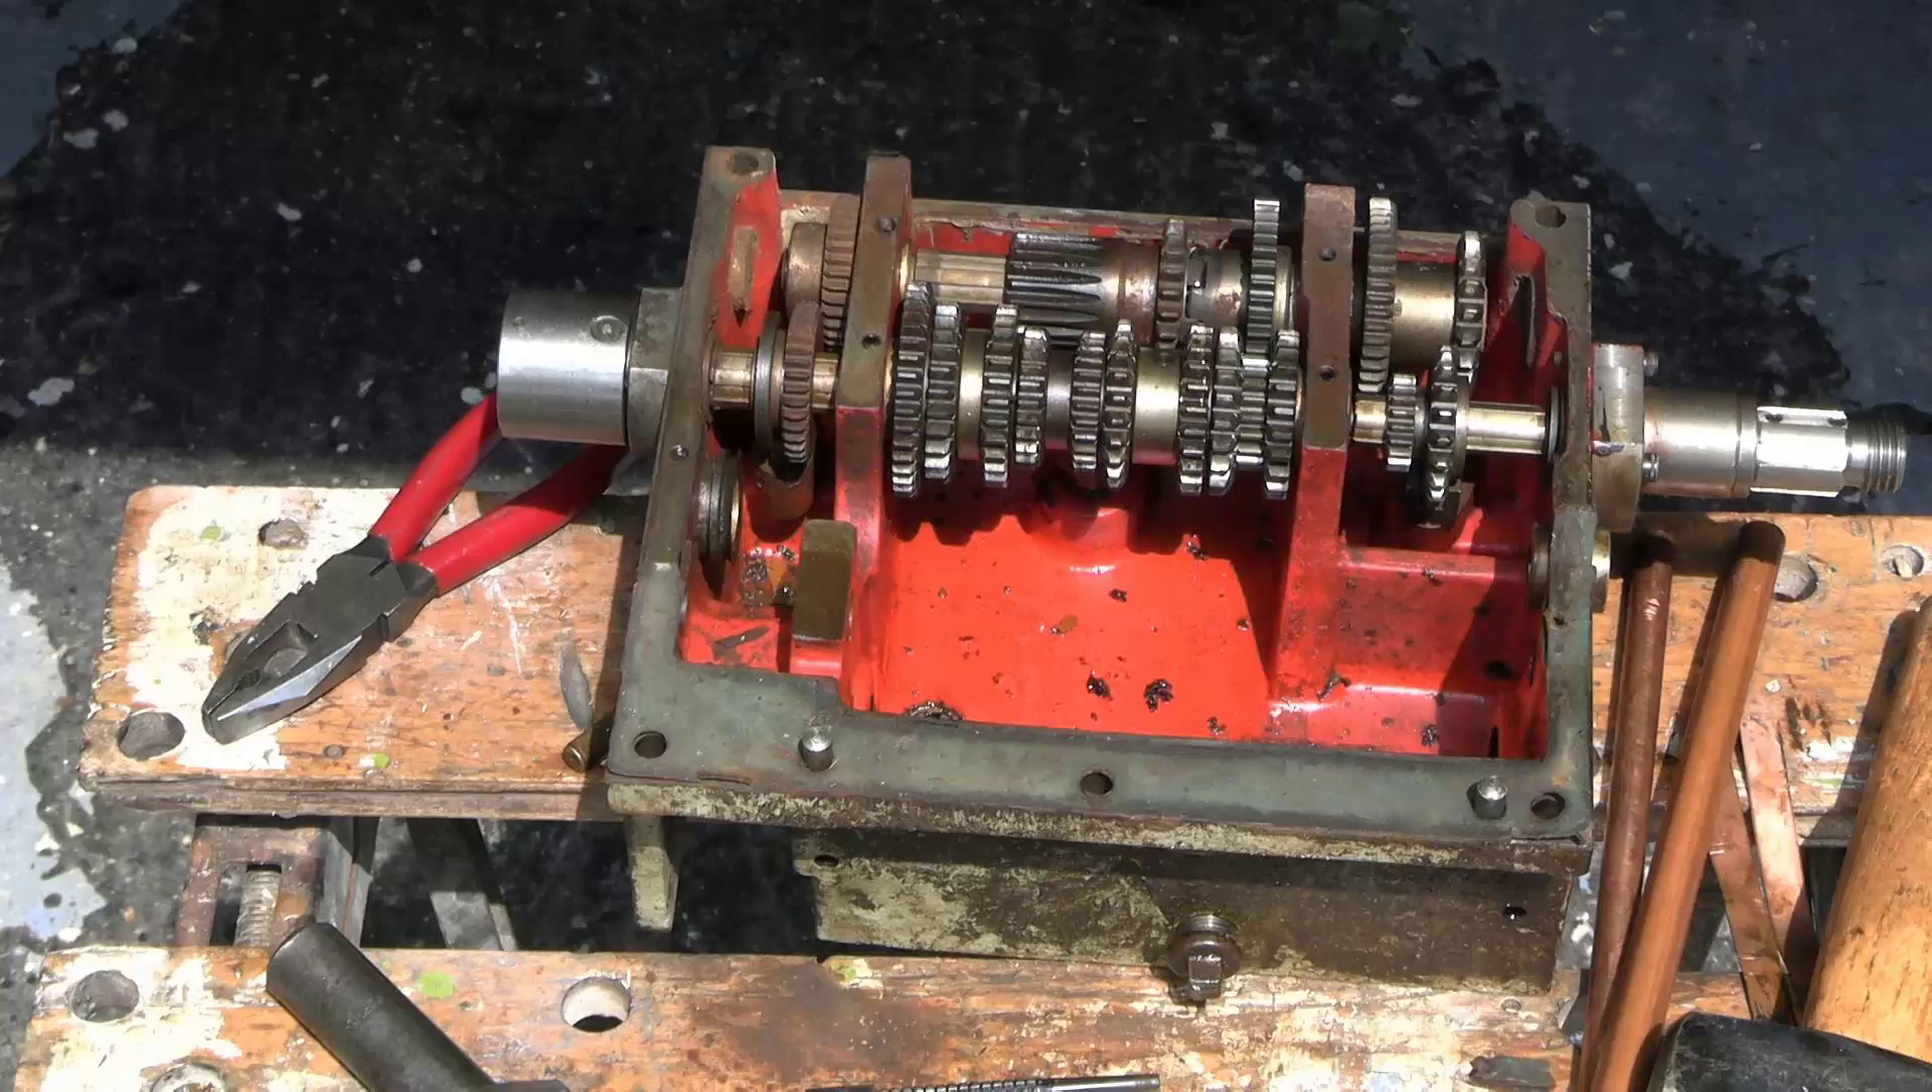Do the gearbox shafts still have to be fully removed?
Yes.